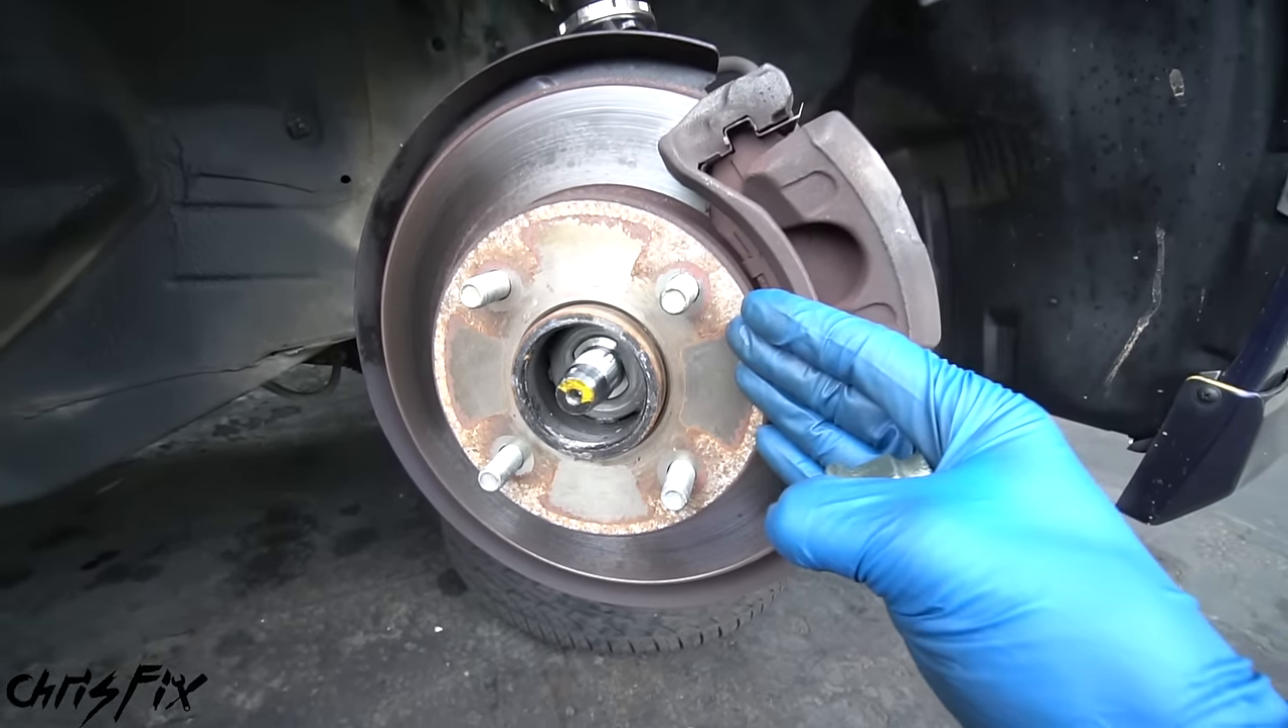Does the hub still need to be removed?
Yes.